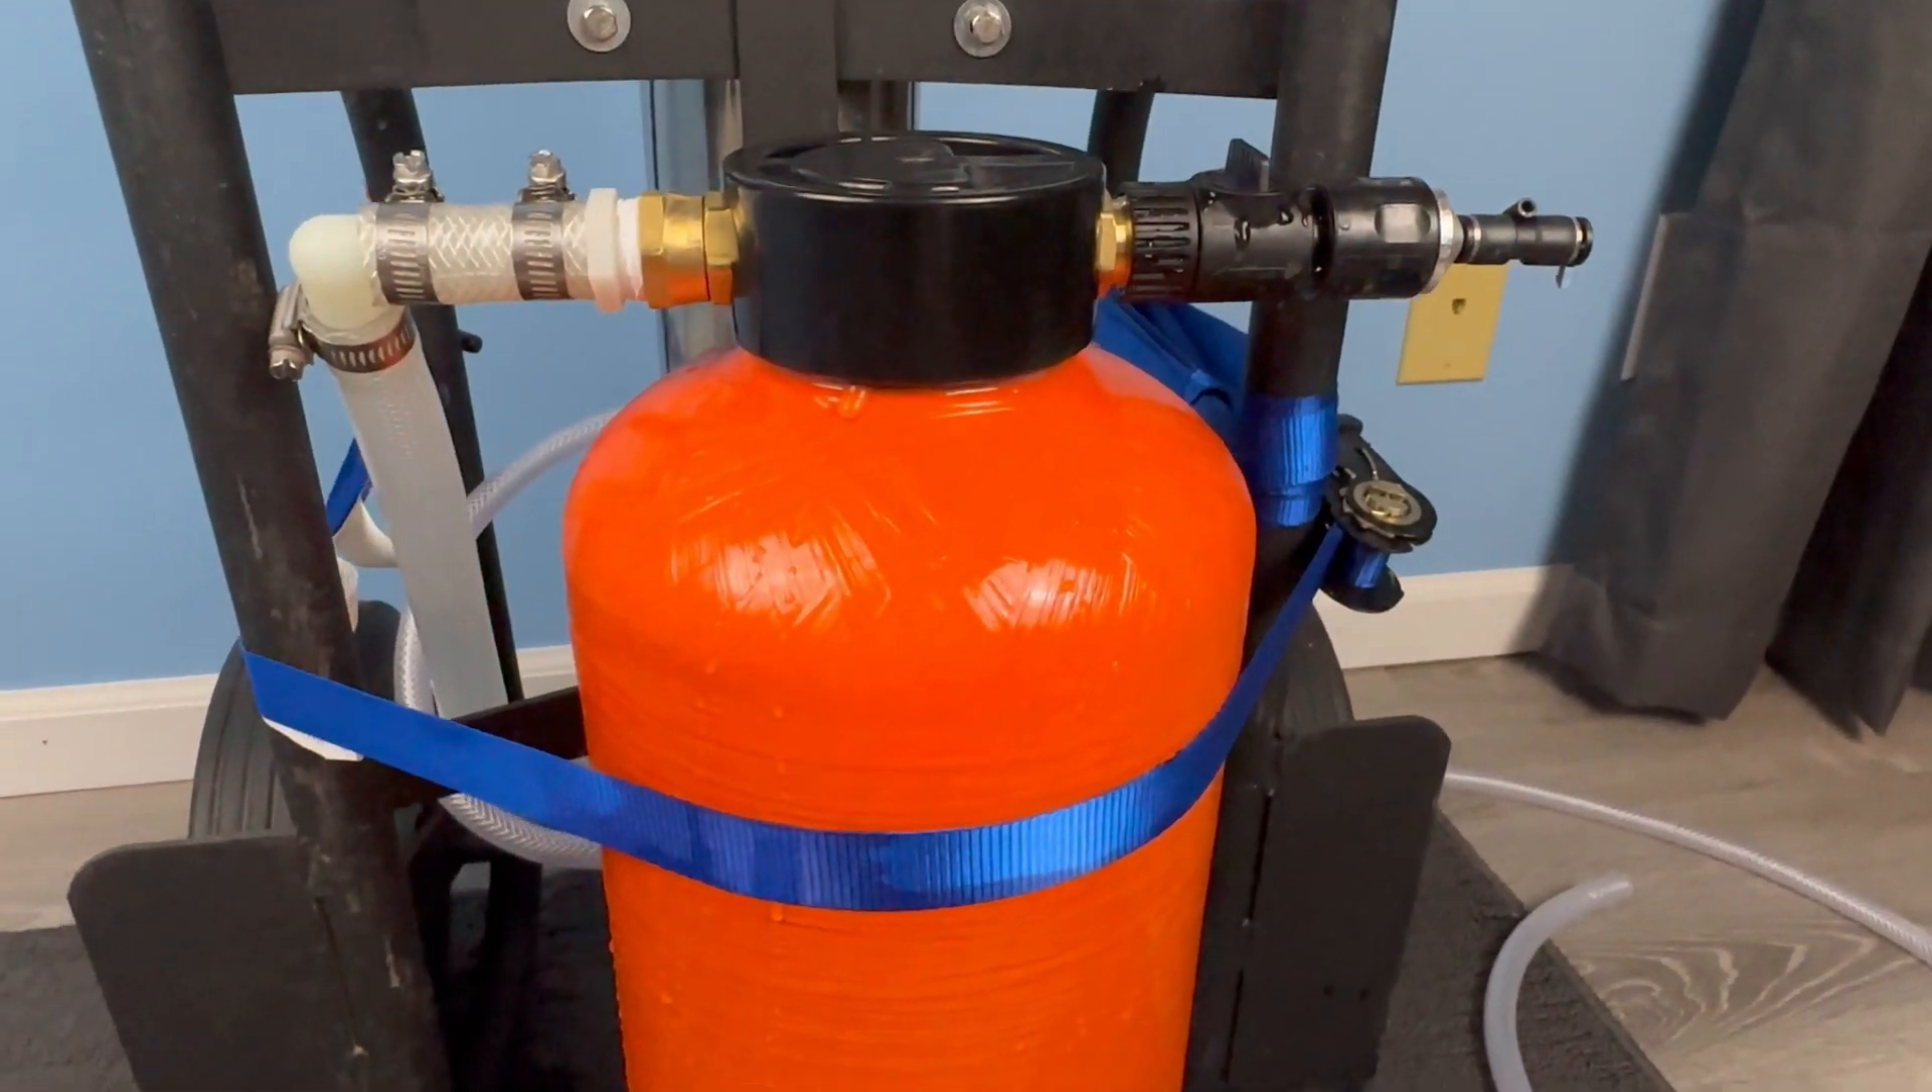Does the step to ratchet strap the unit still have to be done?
No.